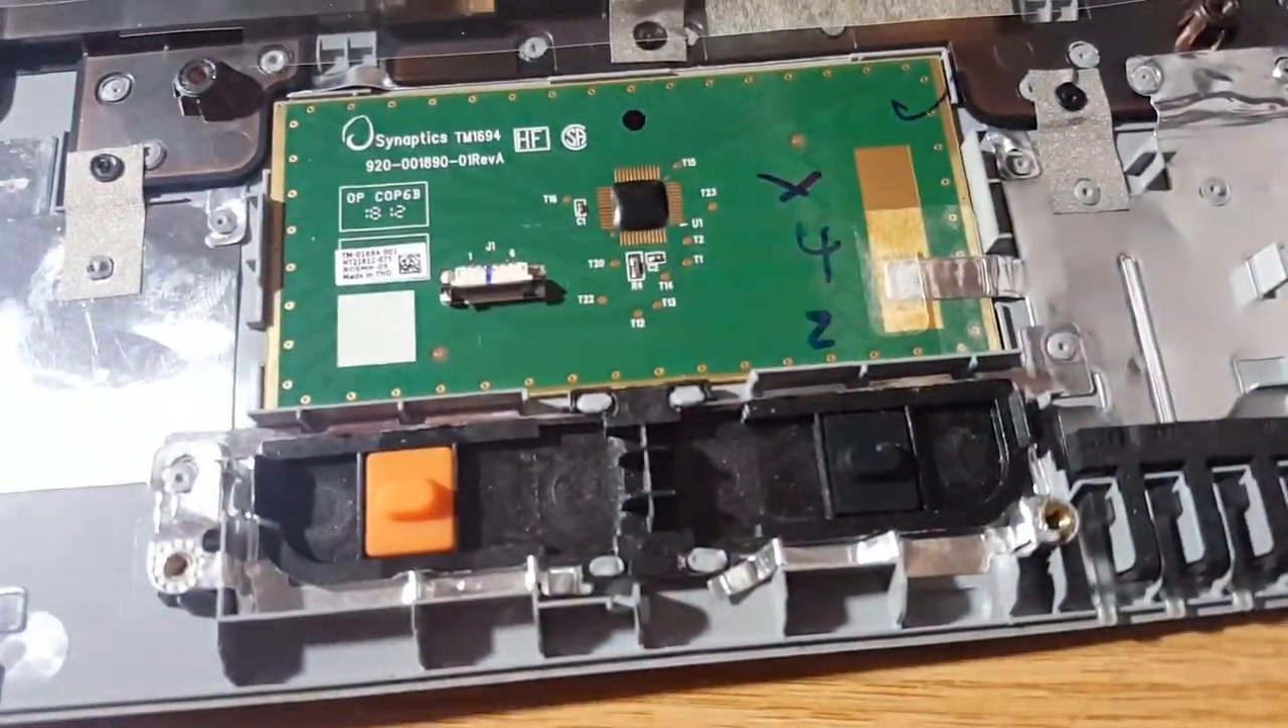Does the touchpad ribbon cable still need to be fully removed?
No.